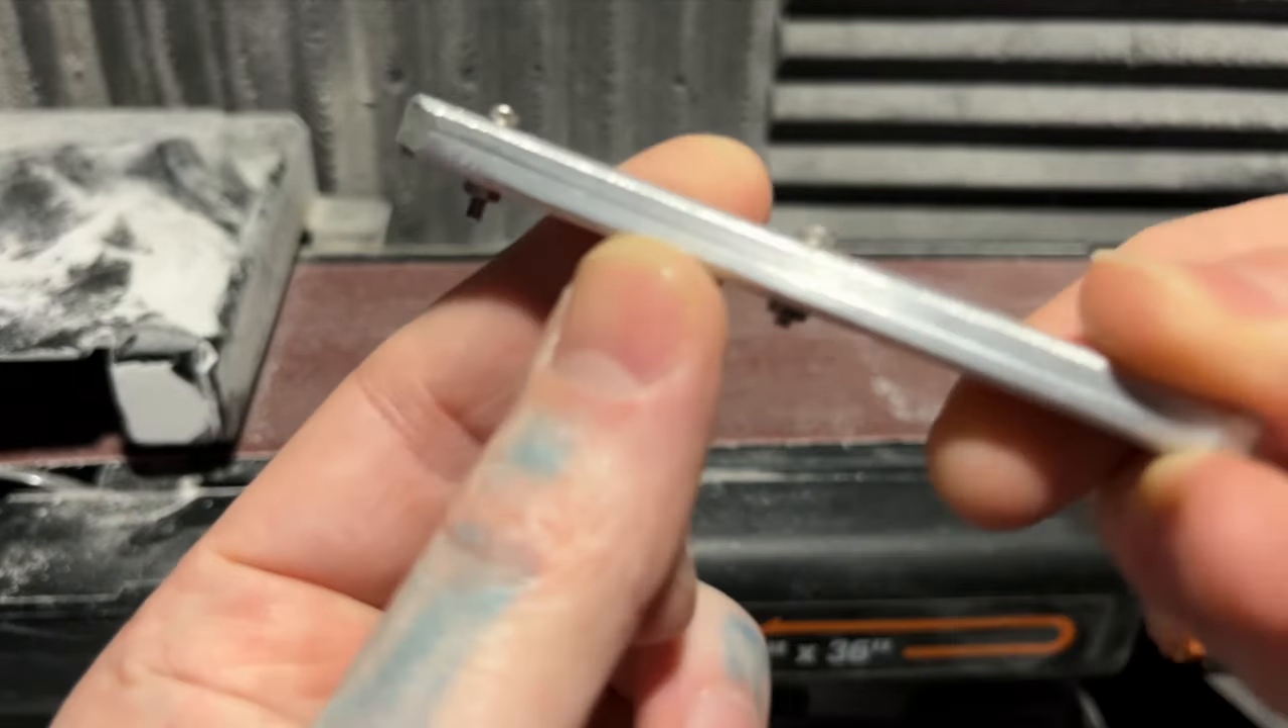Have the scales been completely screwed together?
Yes.